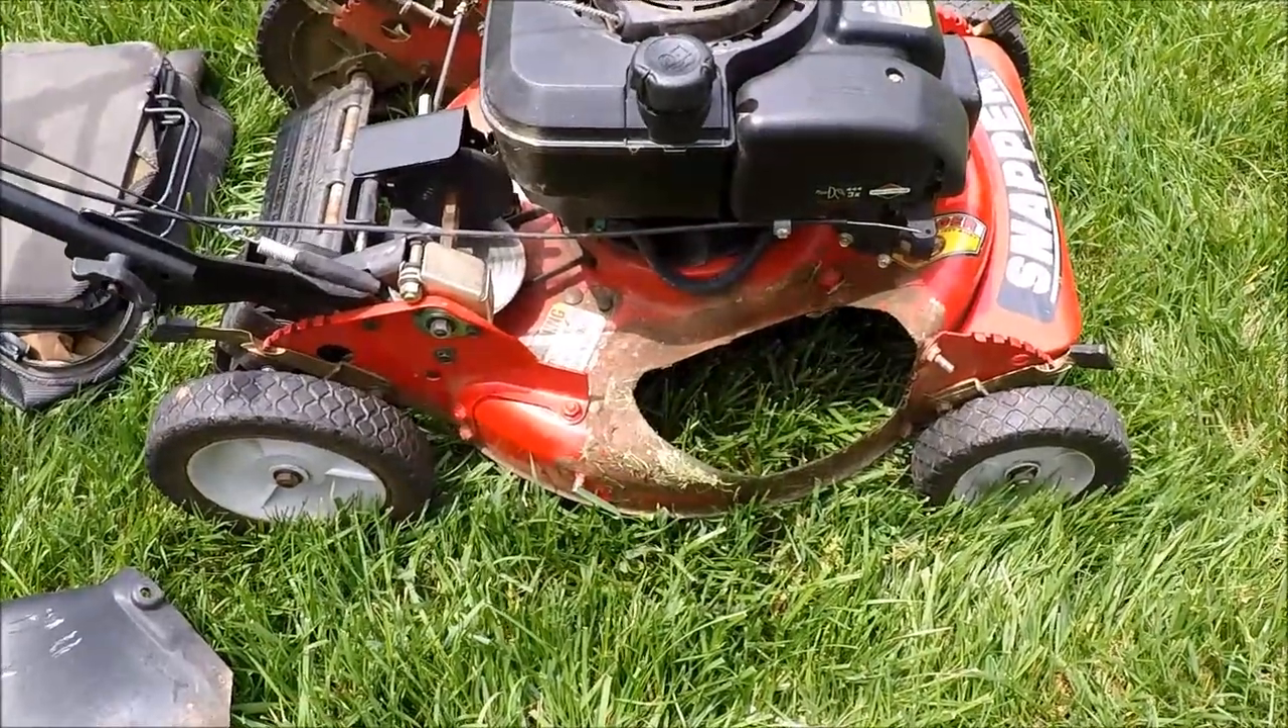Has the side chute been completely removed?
Yes.